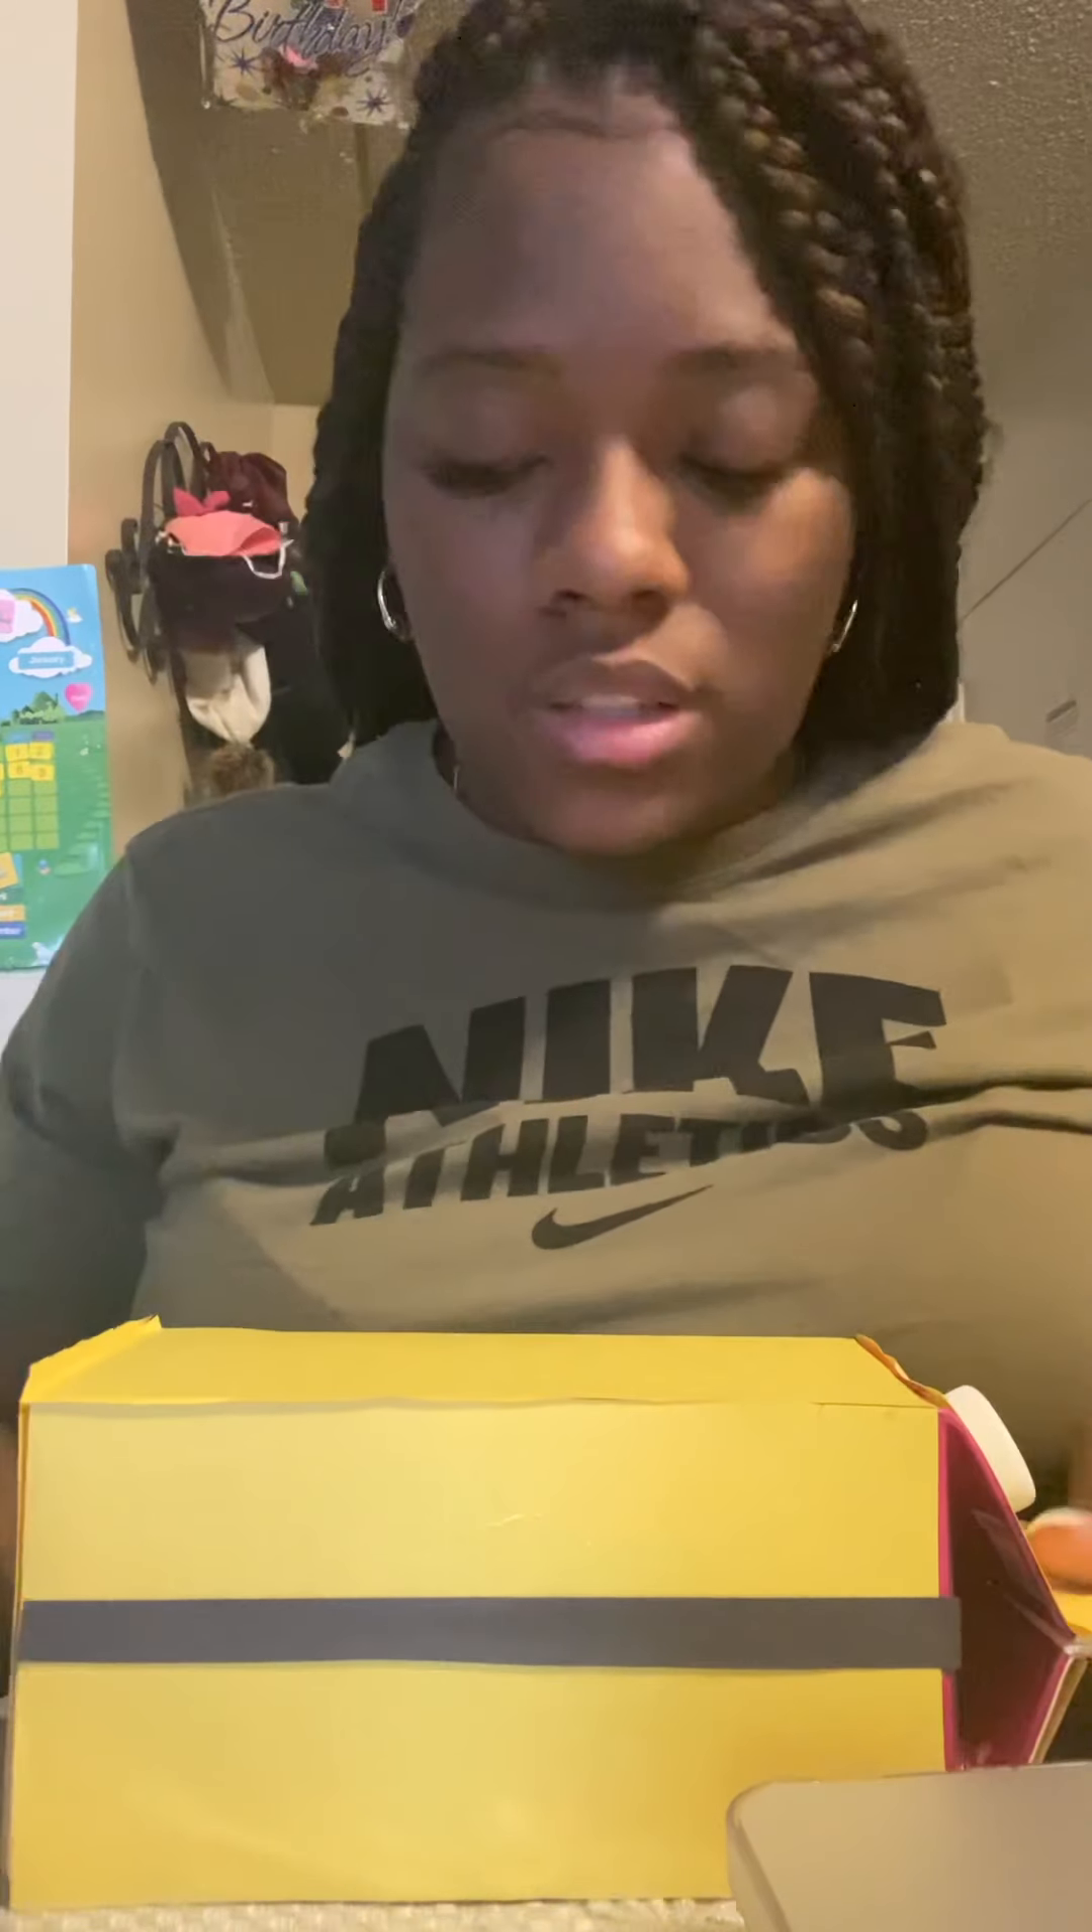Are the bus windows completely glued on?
No.